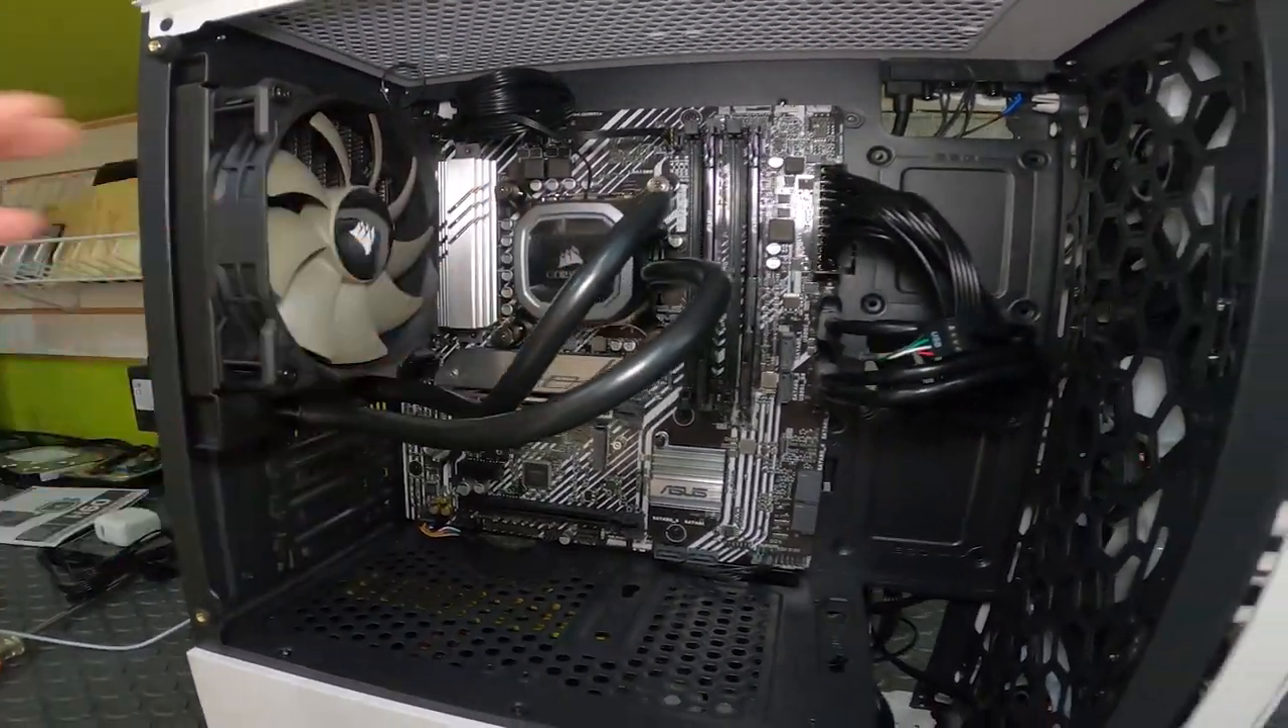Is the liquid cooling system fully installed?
Yes.